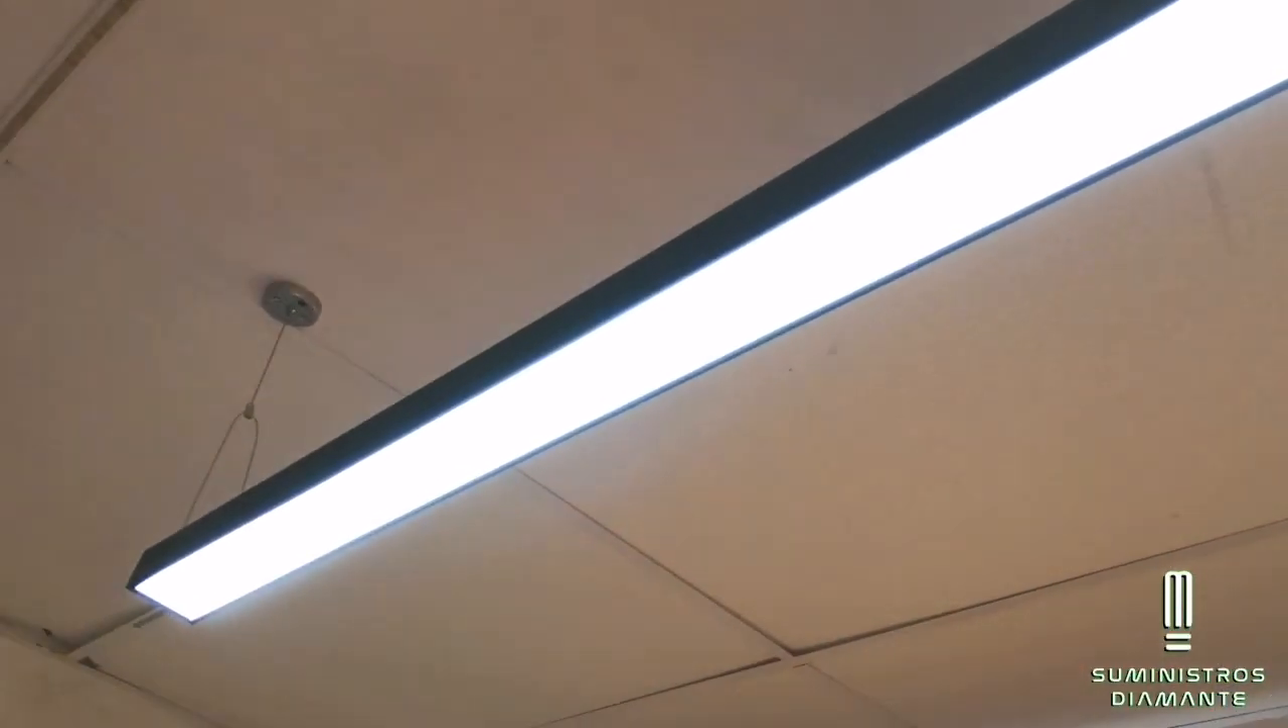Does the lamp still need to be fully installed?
No.